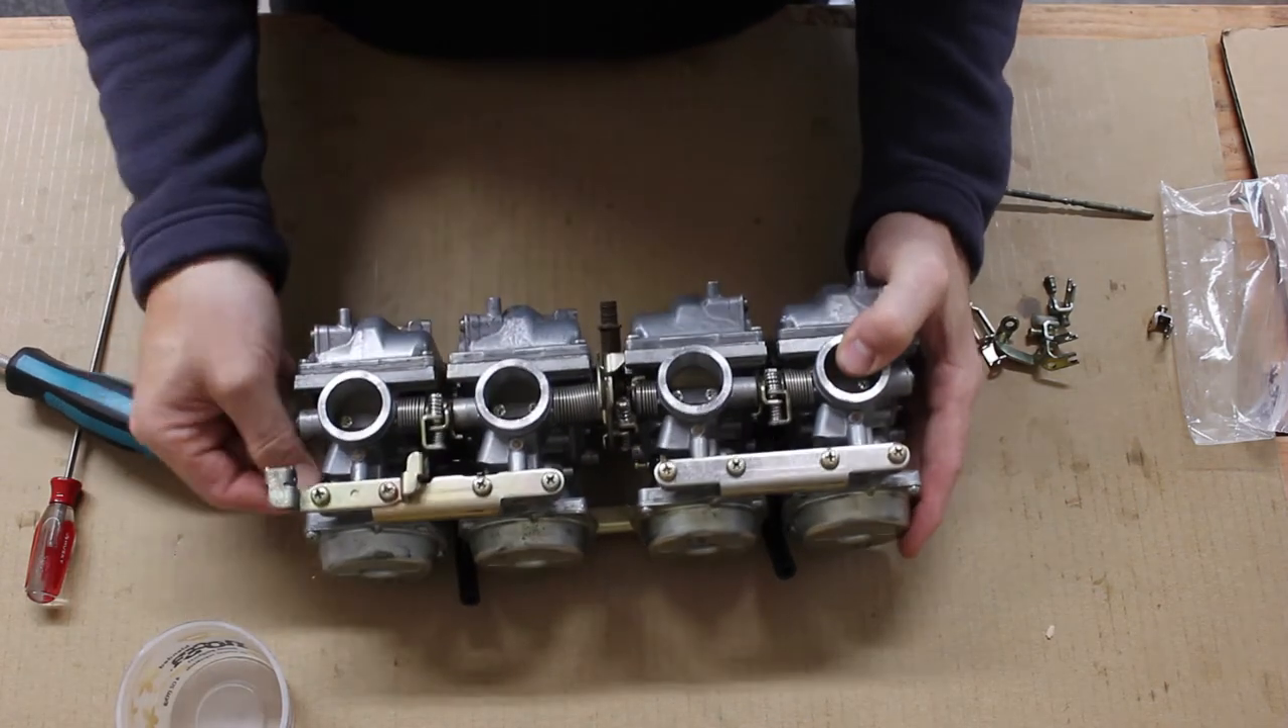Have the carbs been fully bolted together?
Yes.